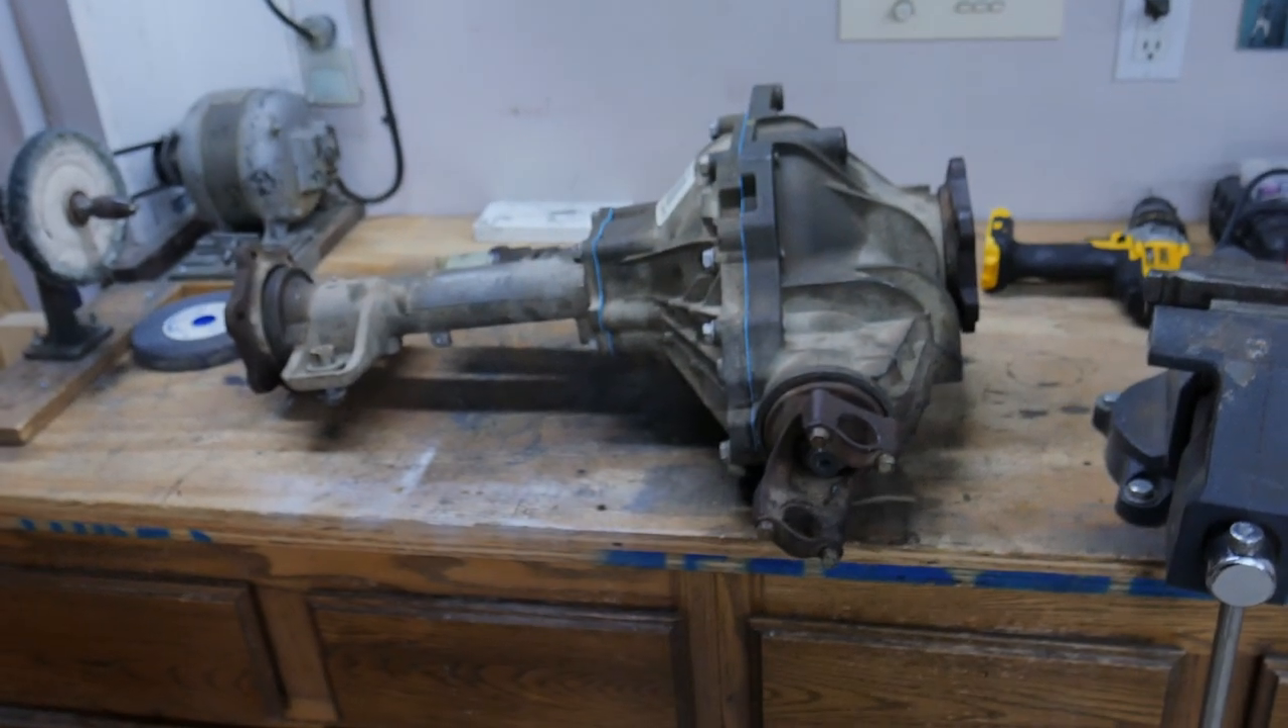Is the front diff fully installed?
No.